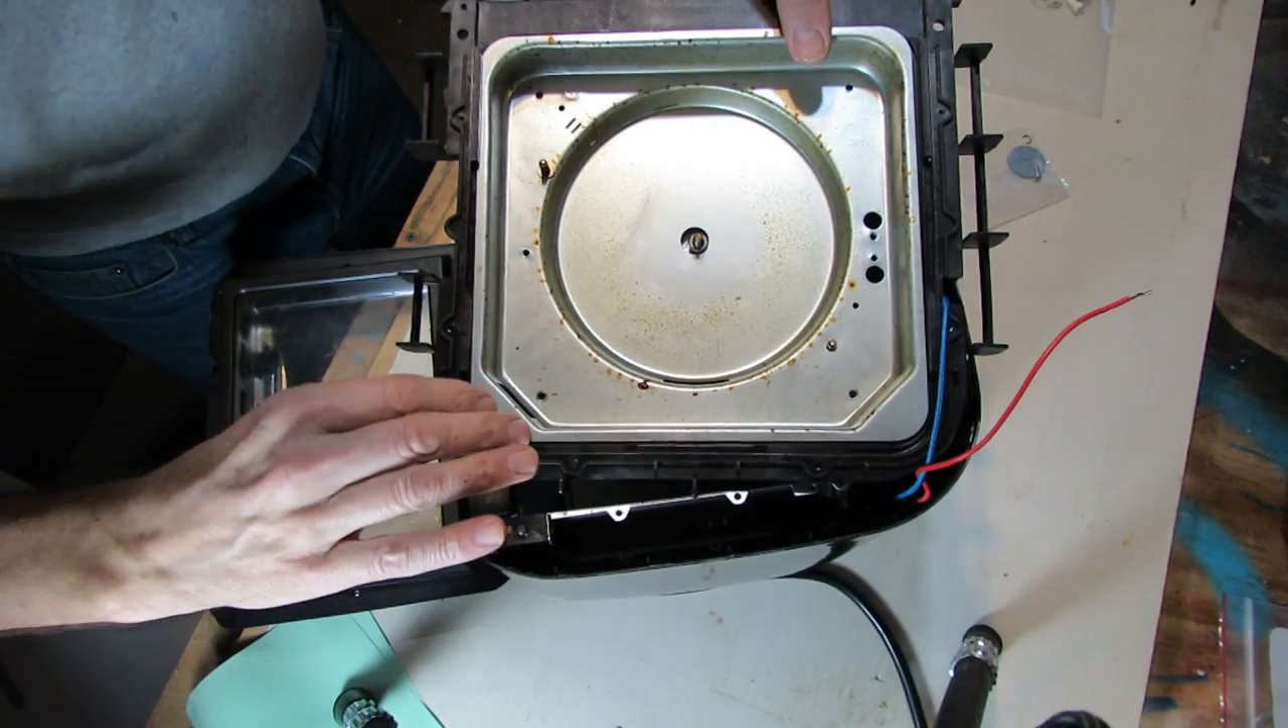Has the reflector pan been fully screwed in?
No.